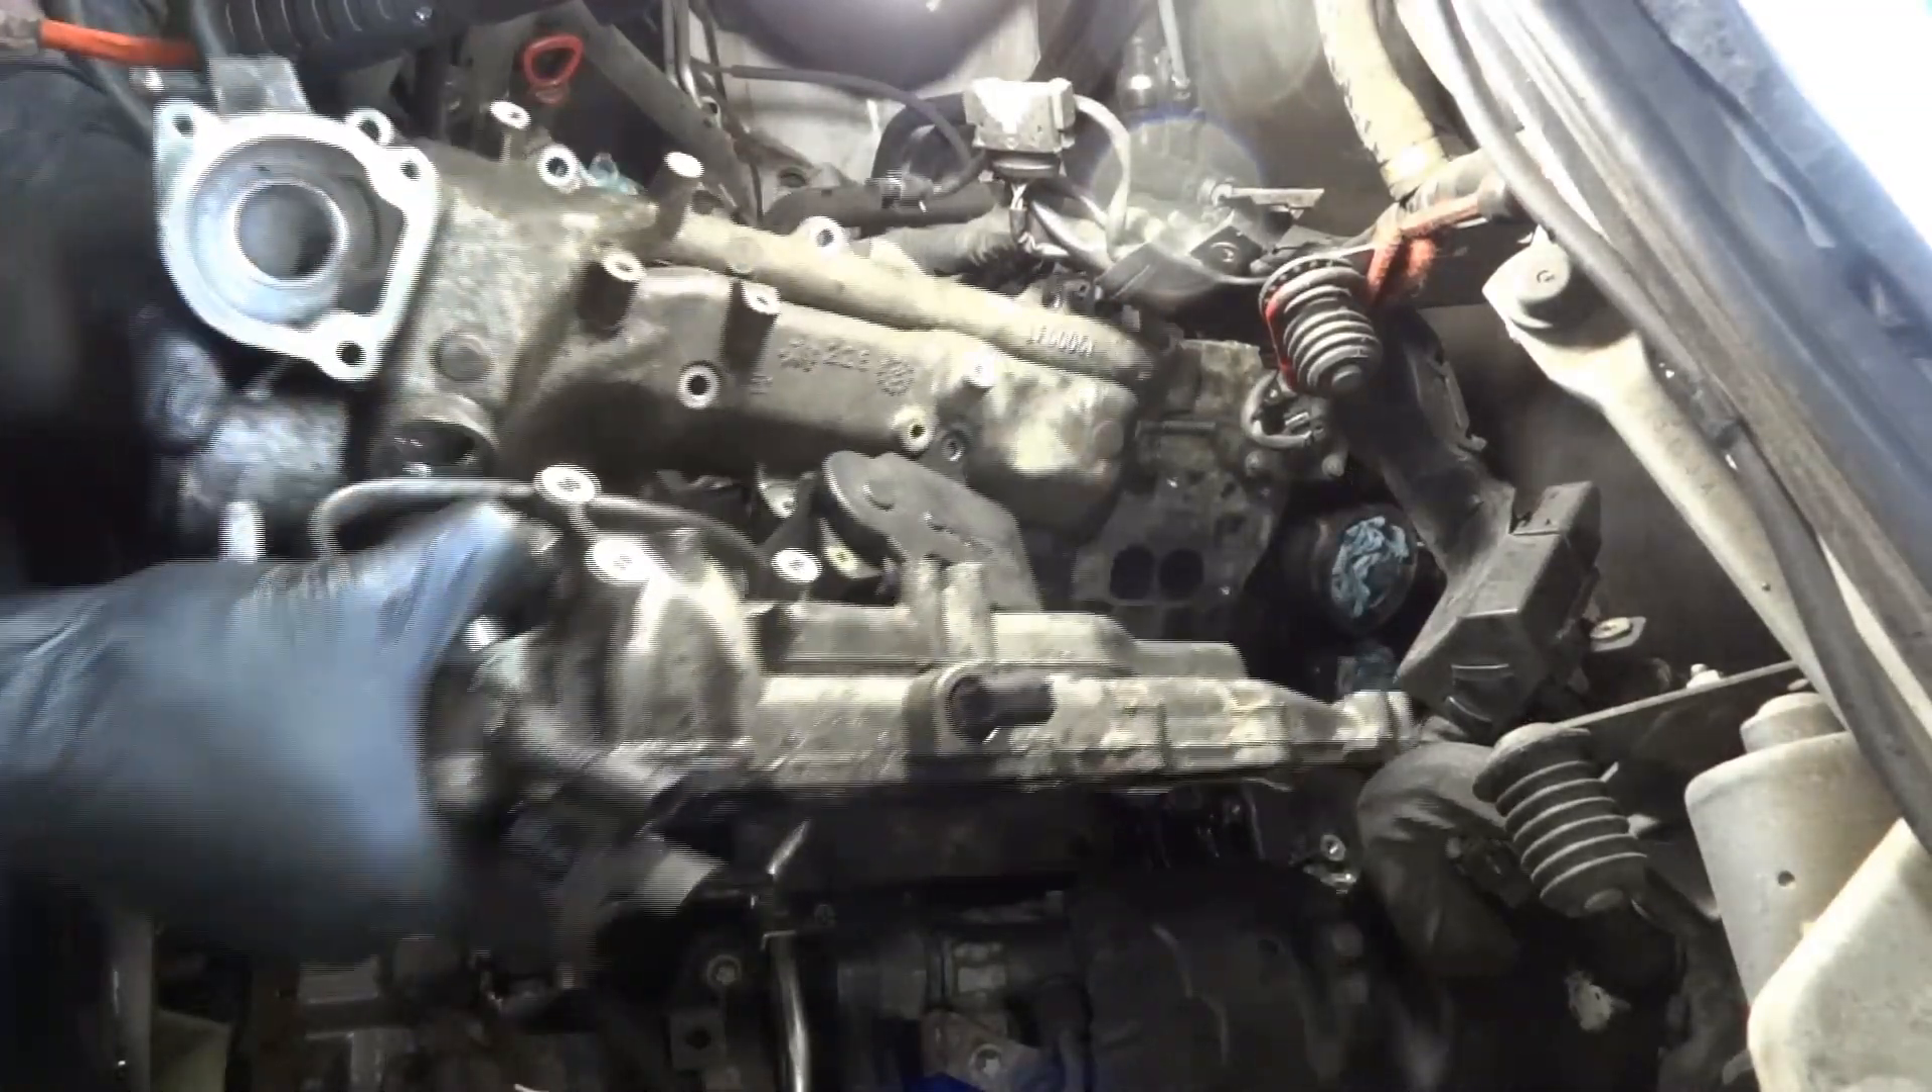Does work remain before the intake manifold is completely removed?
Yes.